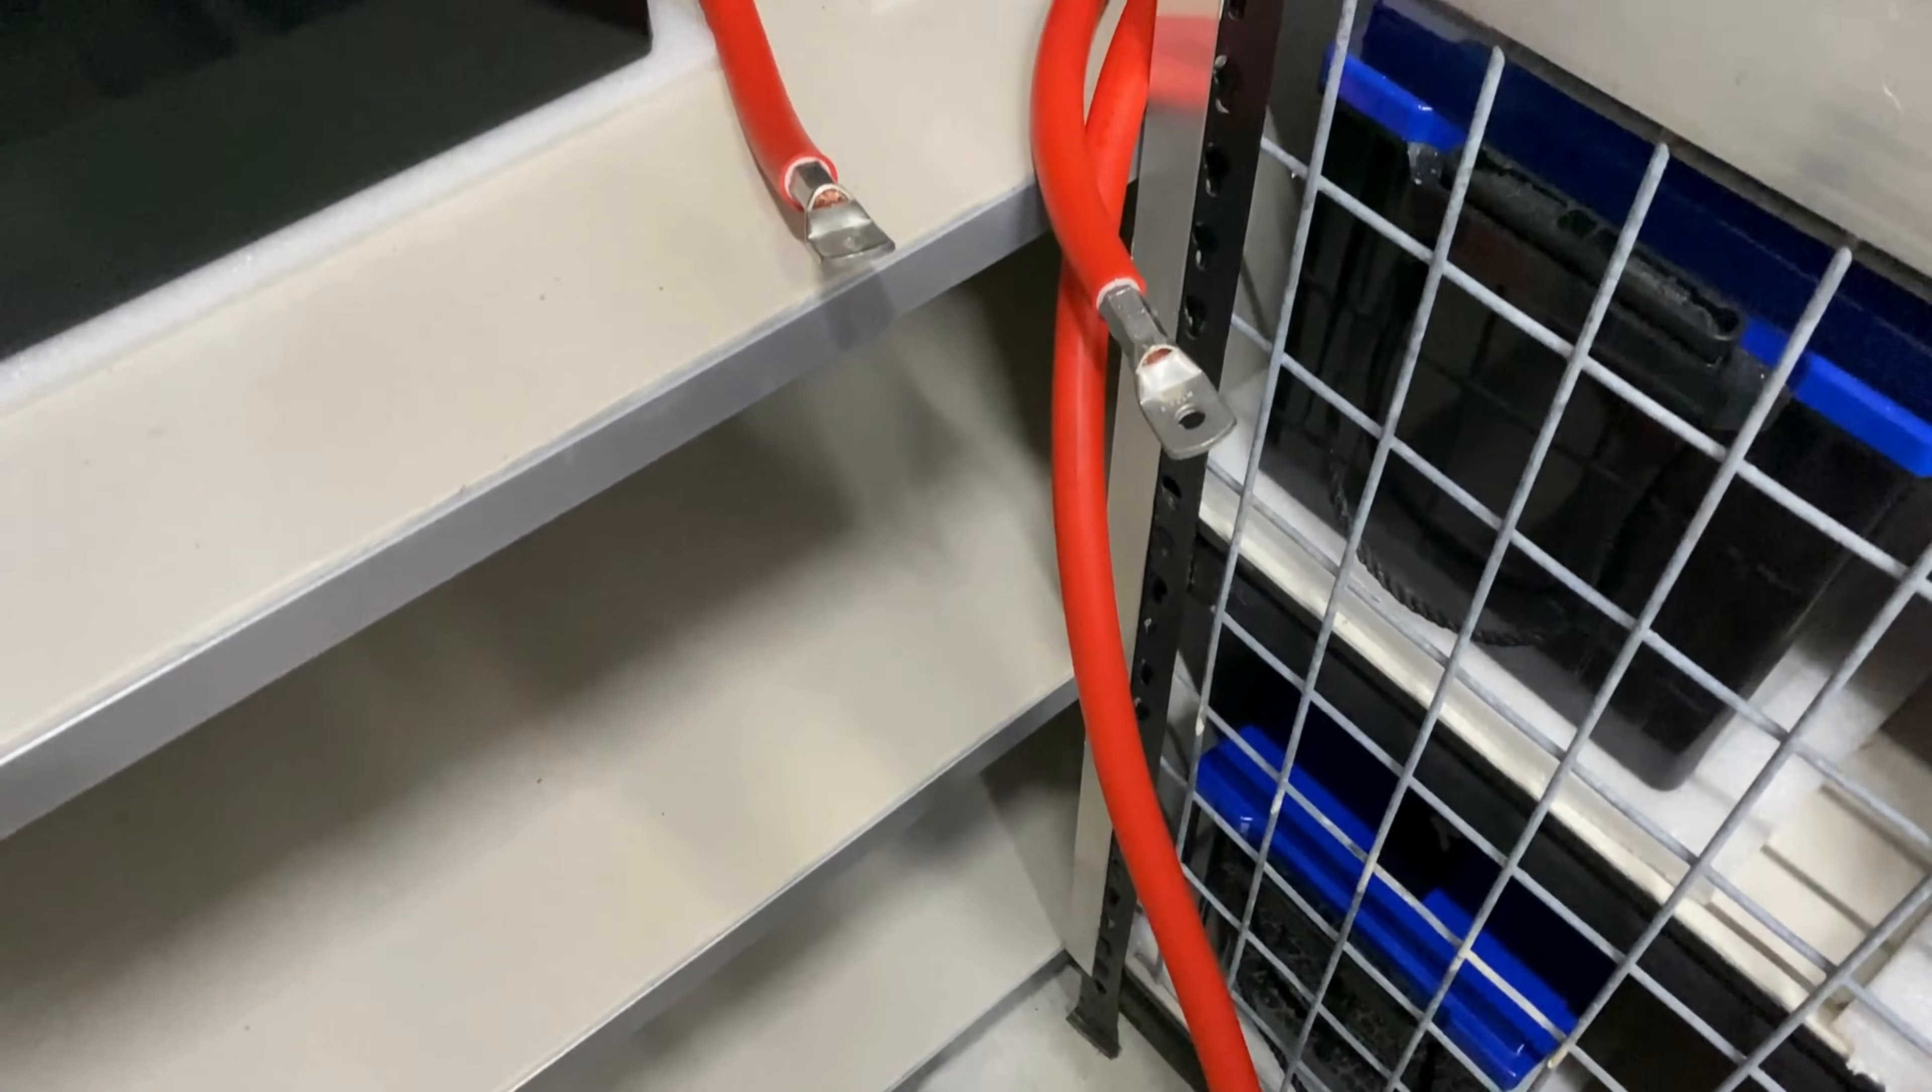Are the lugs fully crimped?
Yes.